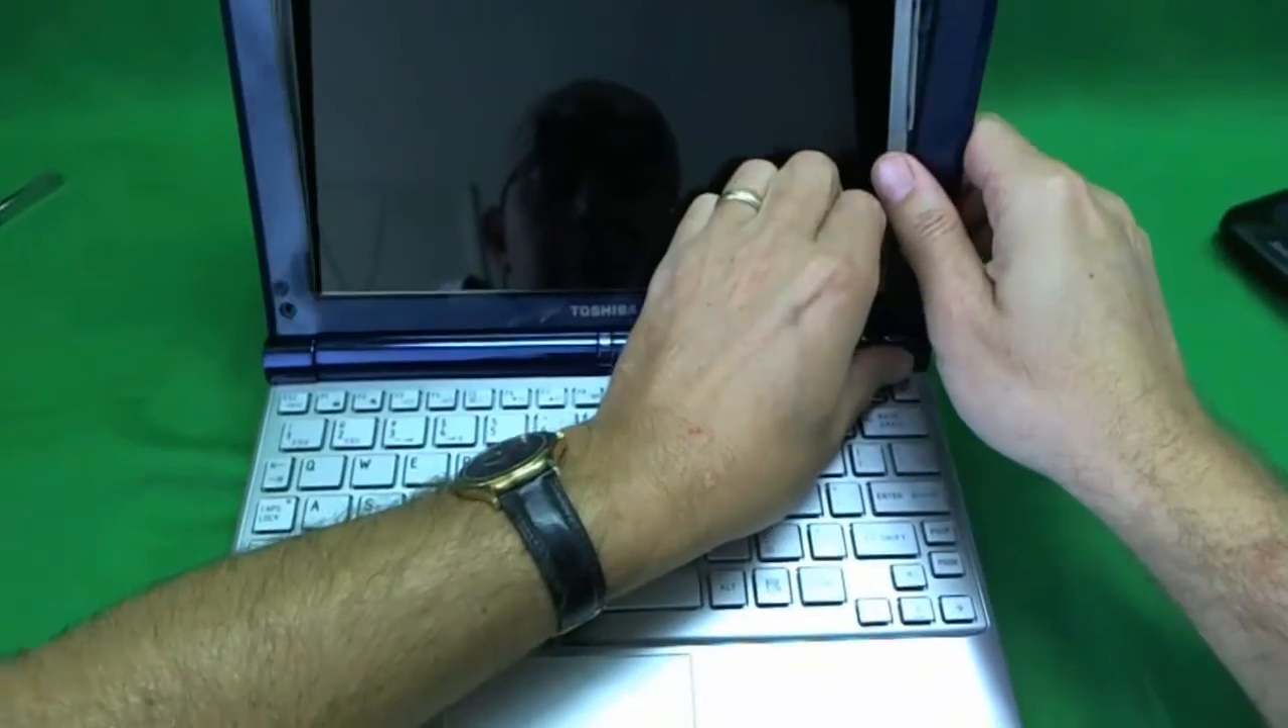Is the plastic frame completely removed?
No.